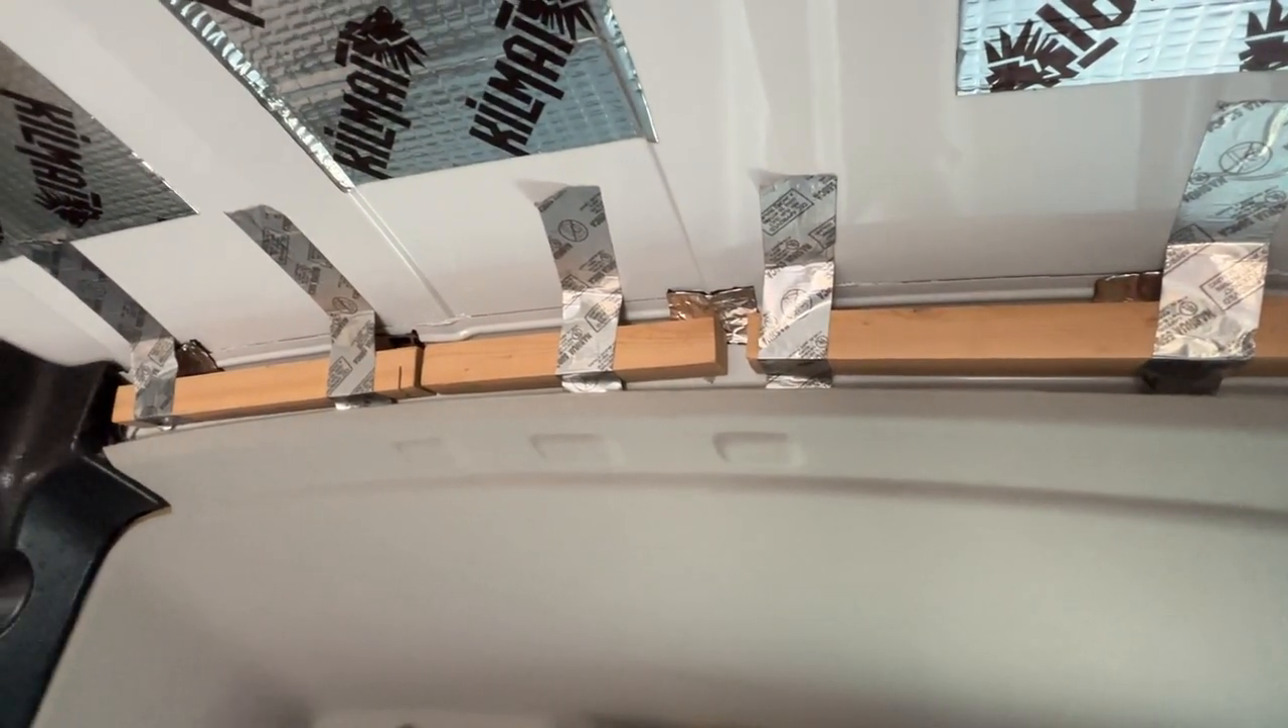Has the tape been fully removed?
No.